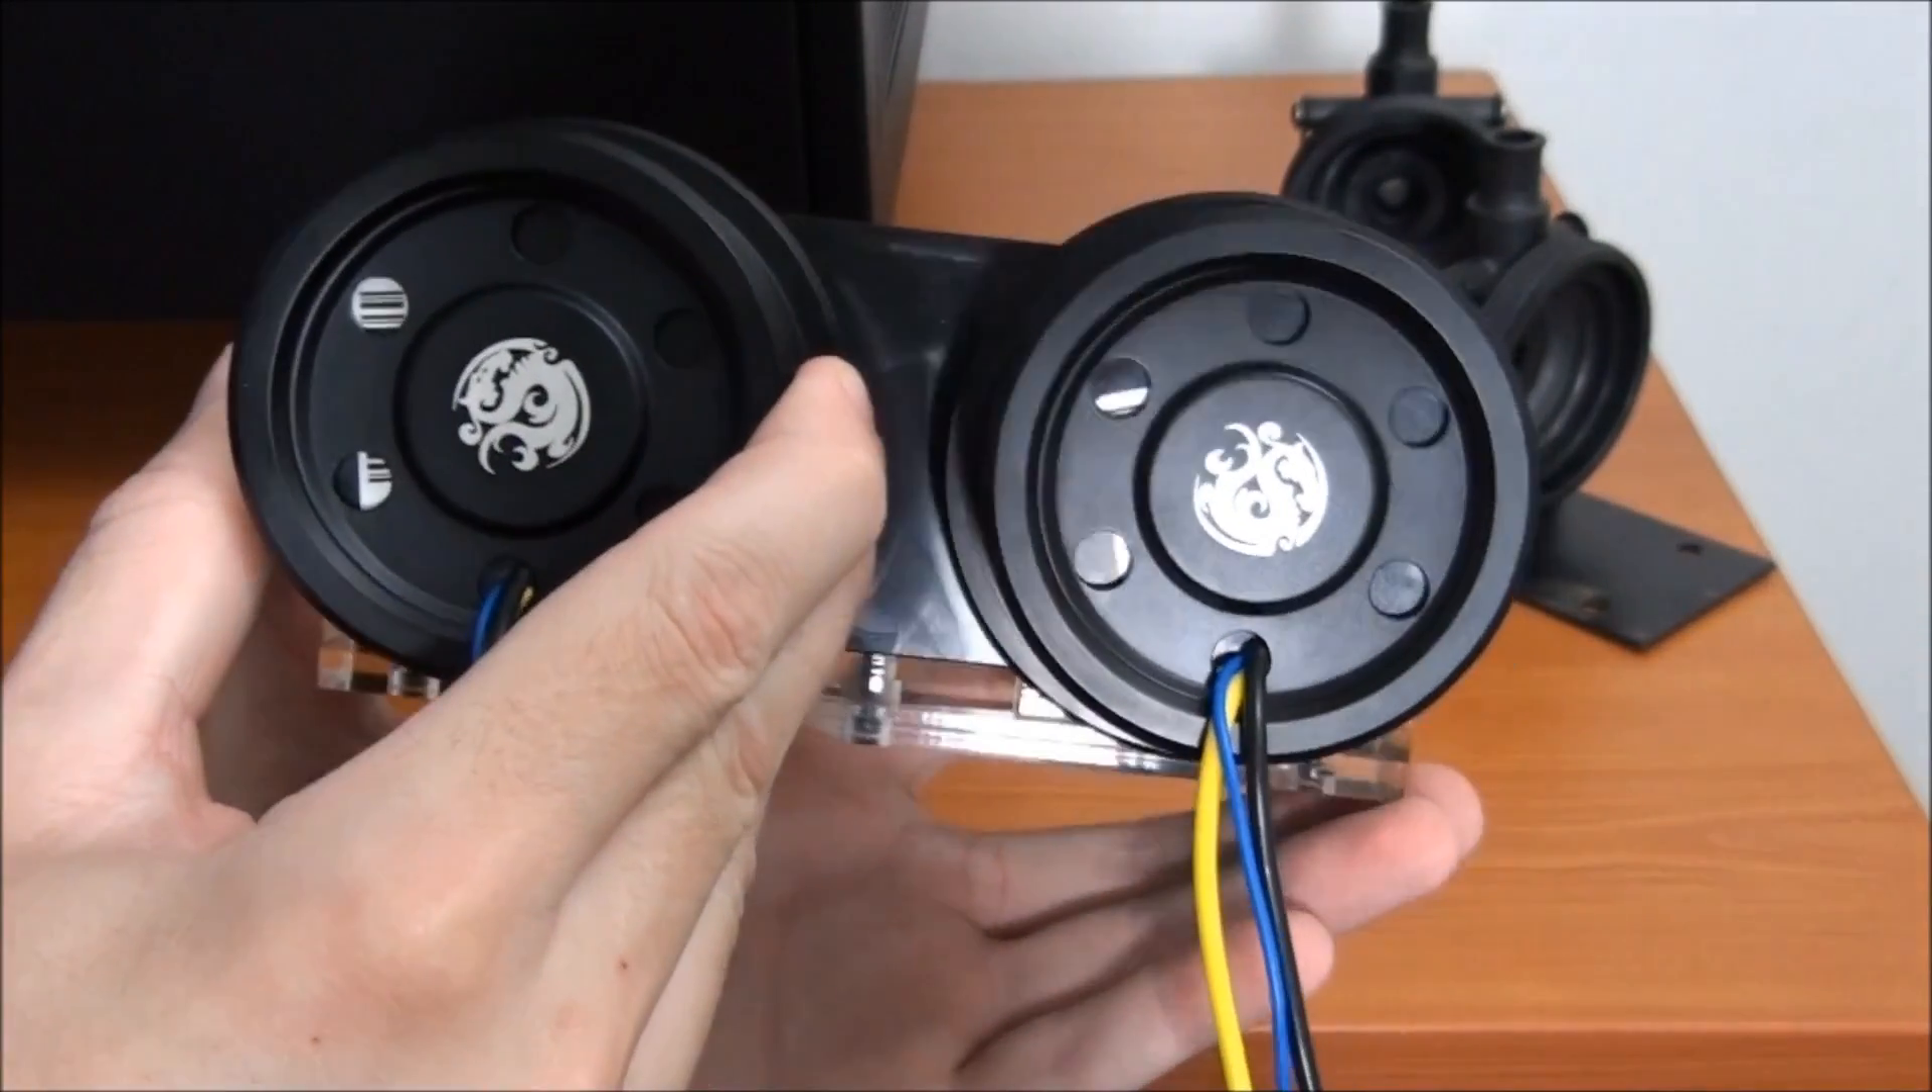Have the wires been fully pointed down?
Yes.